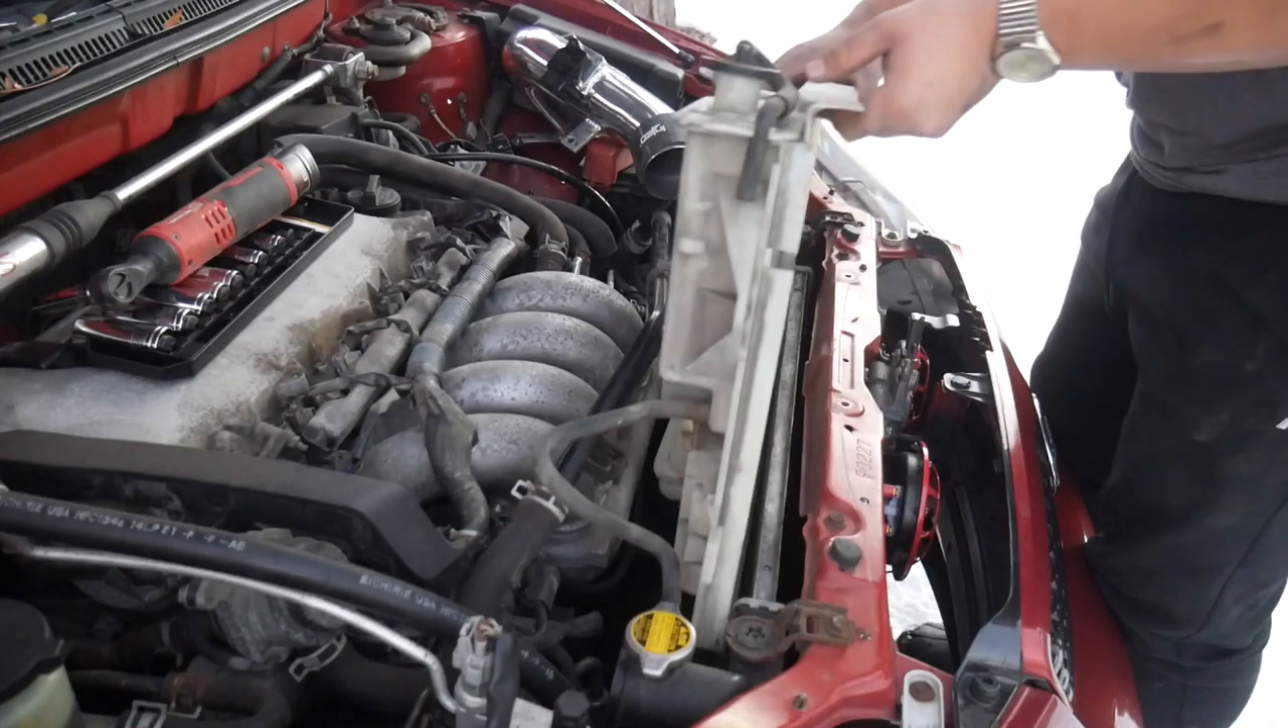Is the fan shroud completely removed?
No.